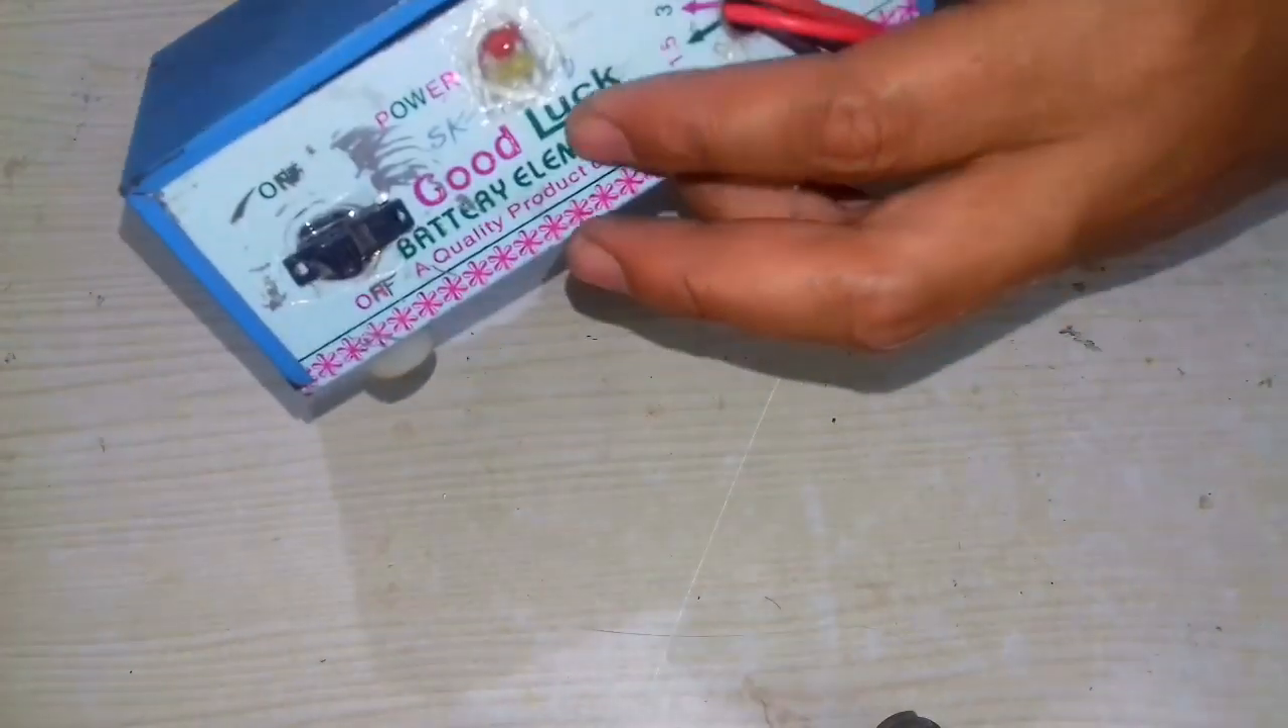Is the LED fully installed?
Yes.